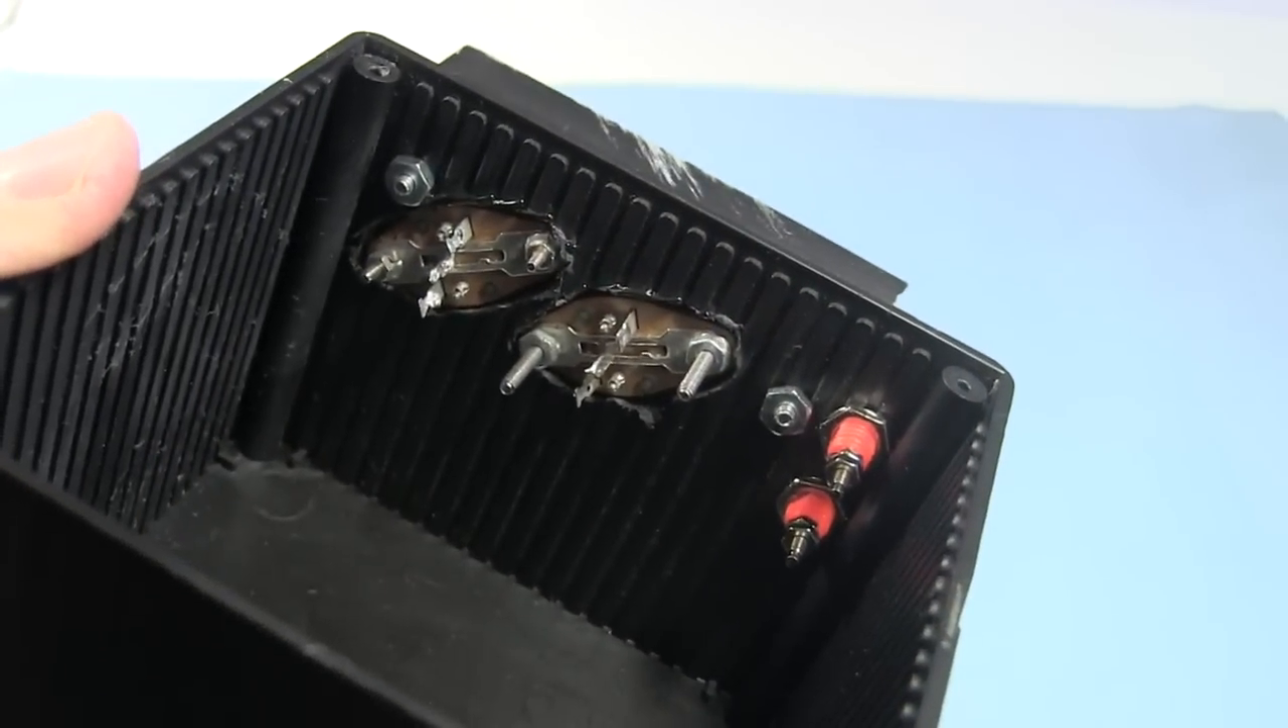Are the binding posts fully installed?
Yes.